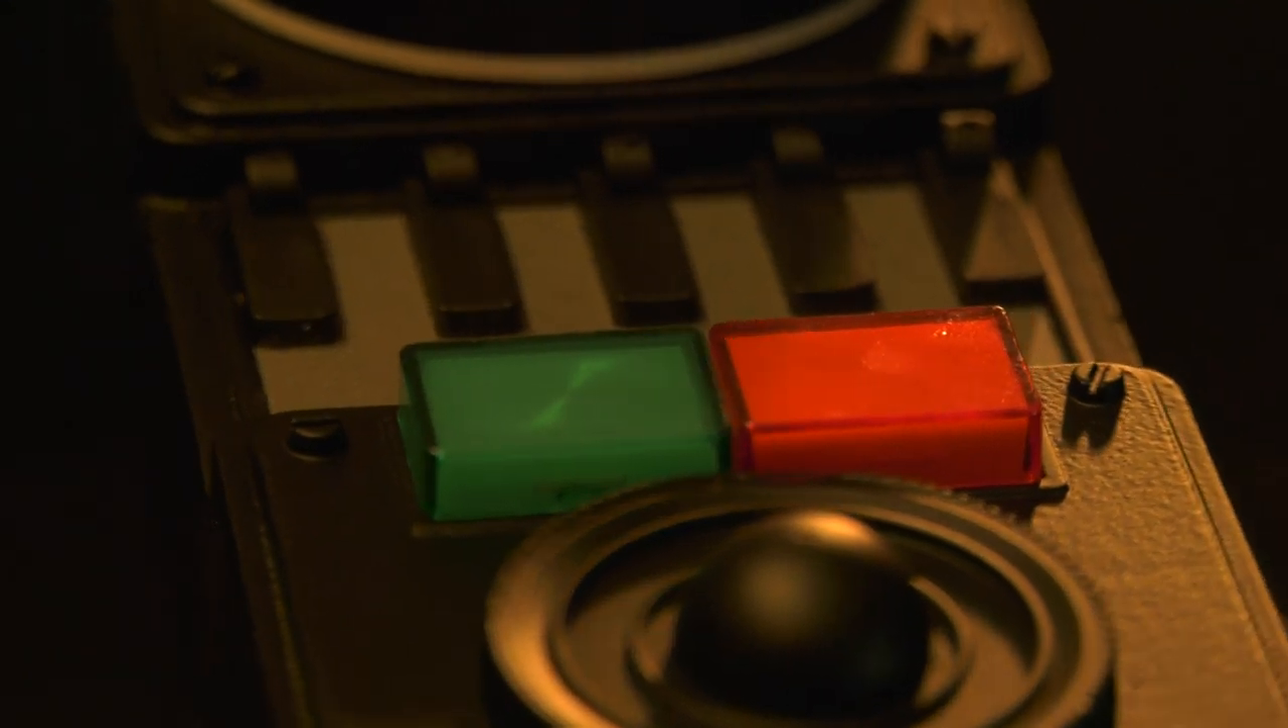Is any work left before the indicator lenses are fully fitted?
No.